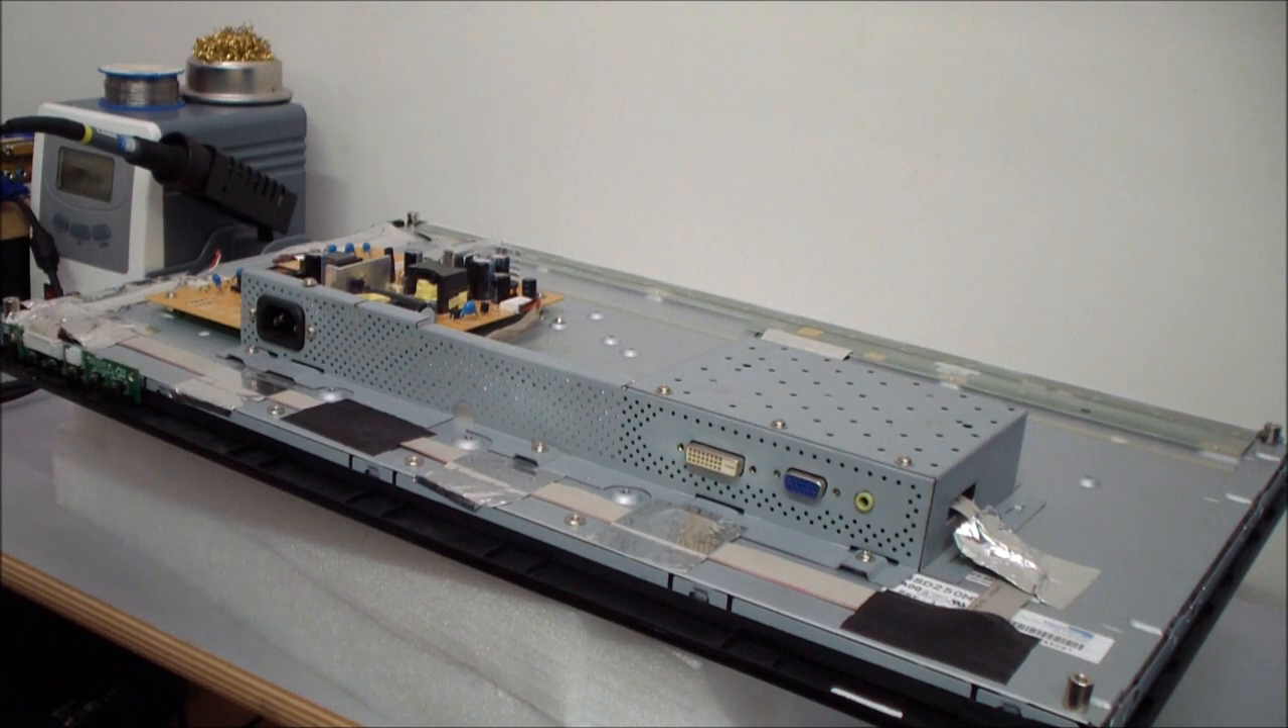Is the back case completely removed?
Yes.